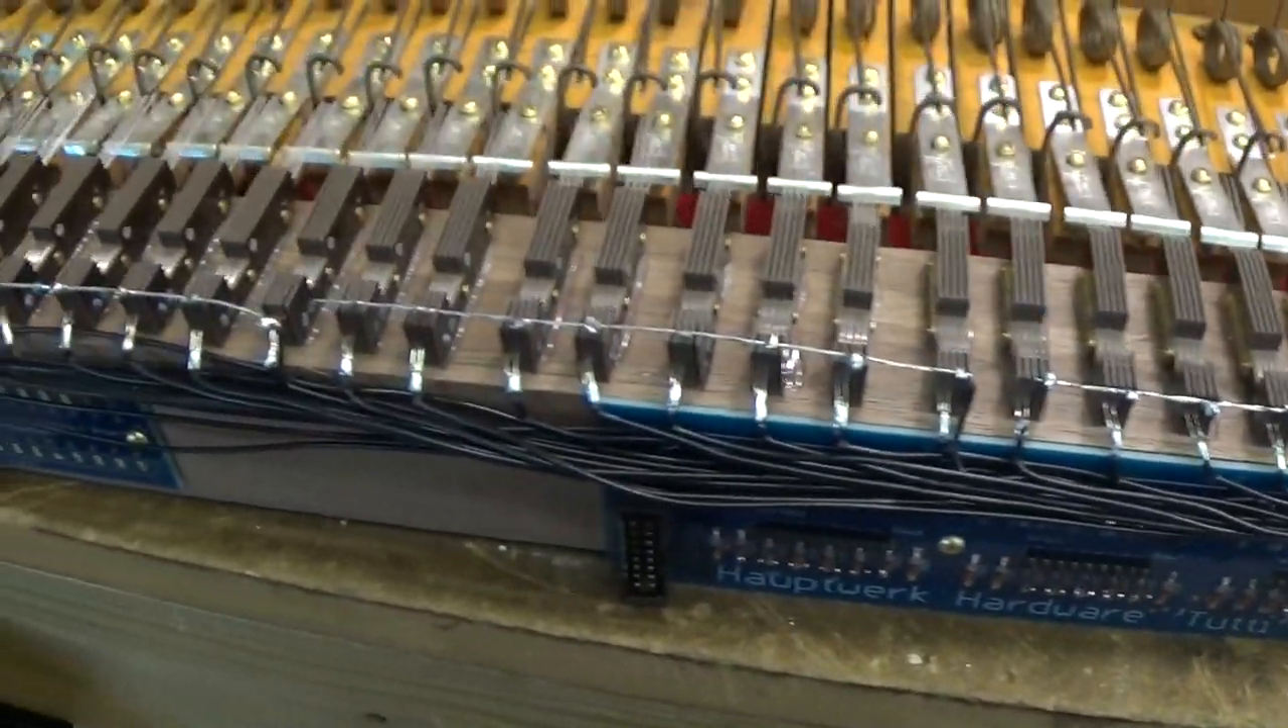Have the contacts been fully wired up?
Yes.